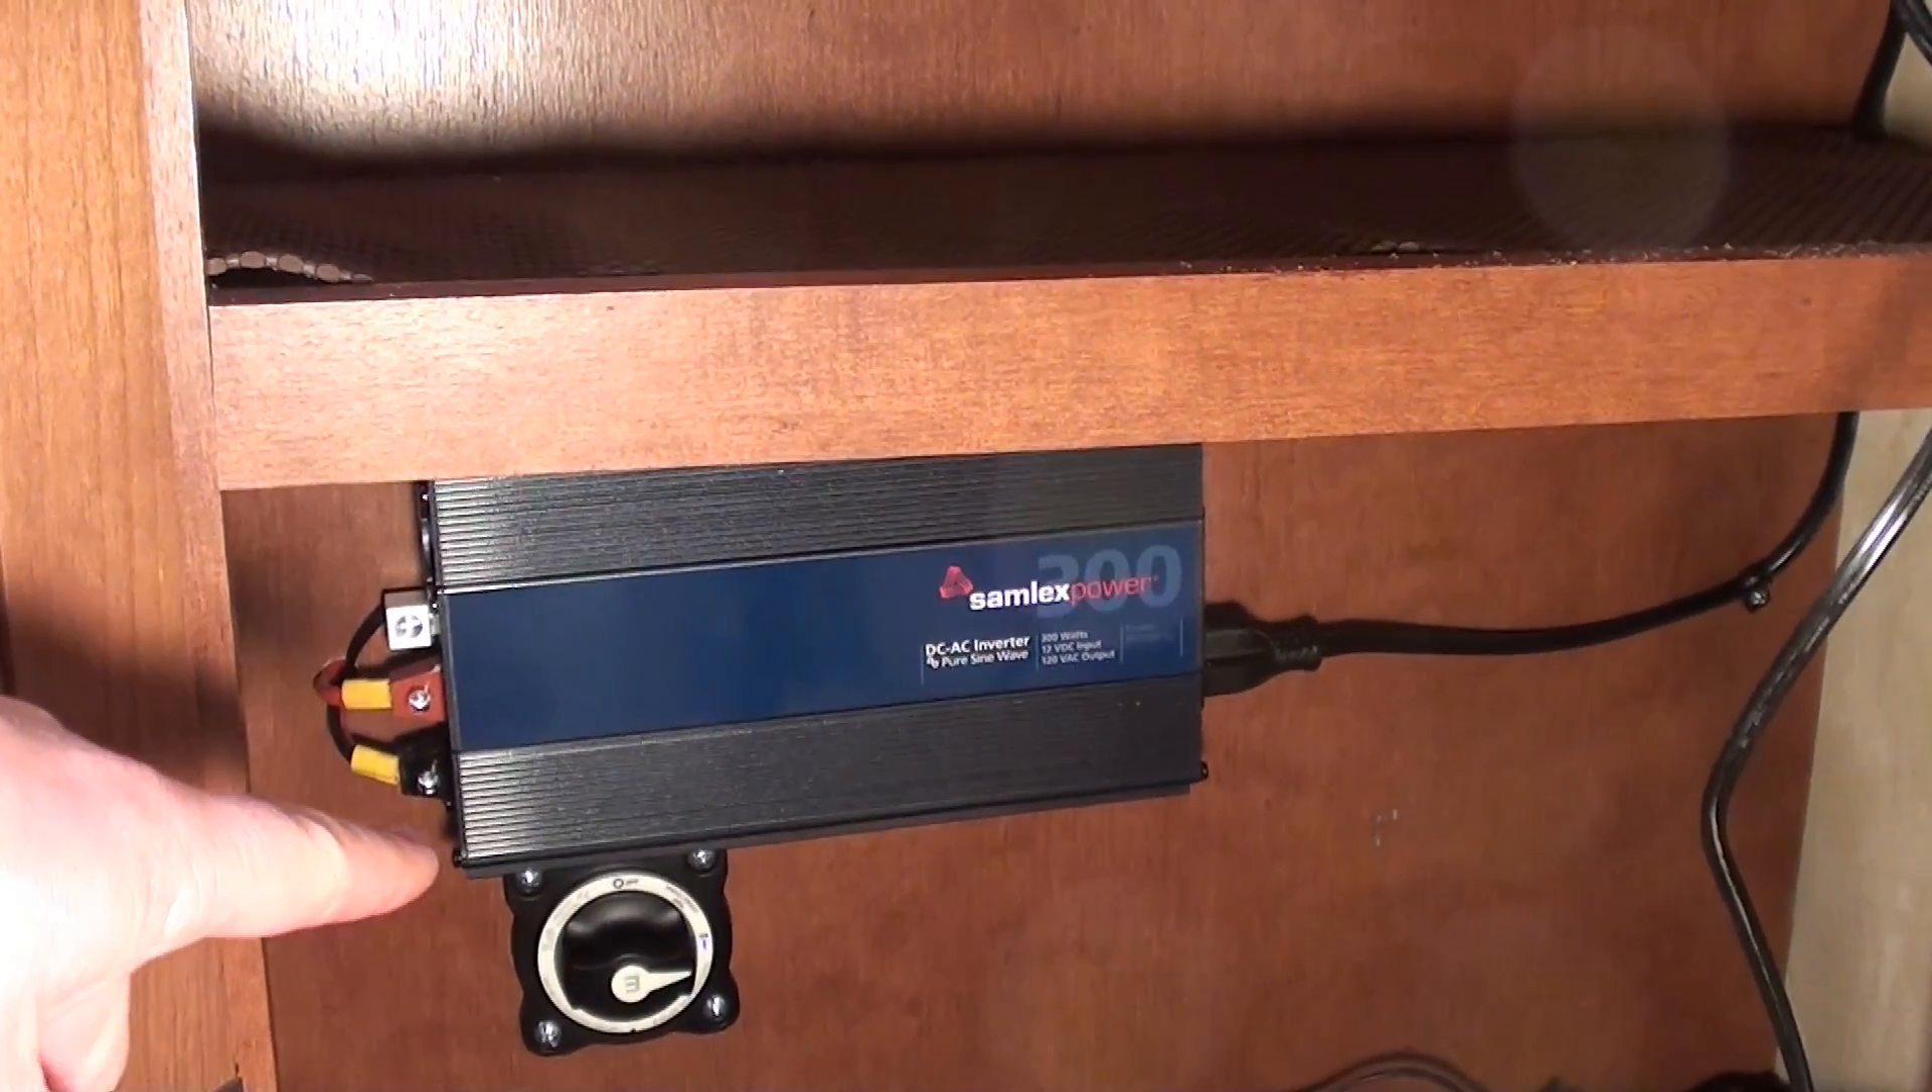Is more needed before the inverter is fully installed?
No.